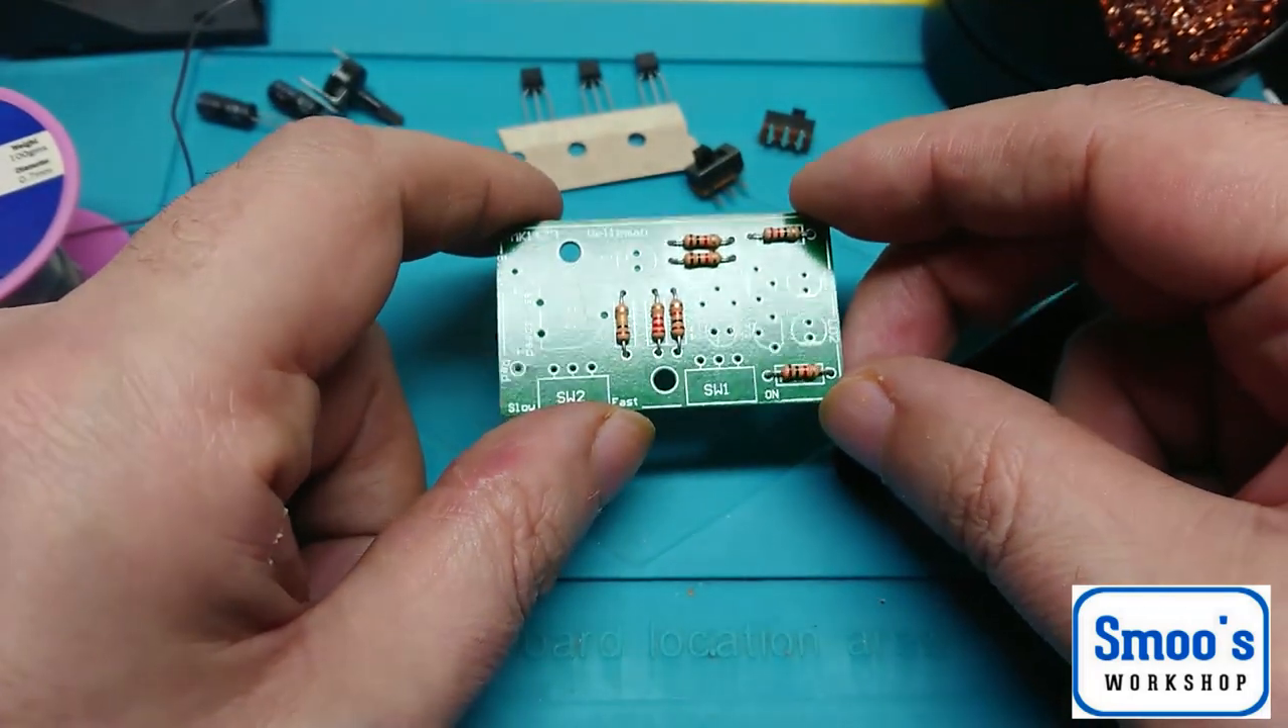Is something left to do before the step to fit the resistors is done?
No.